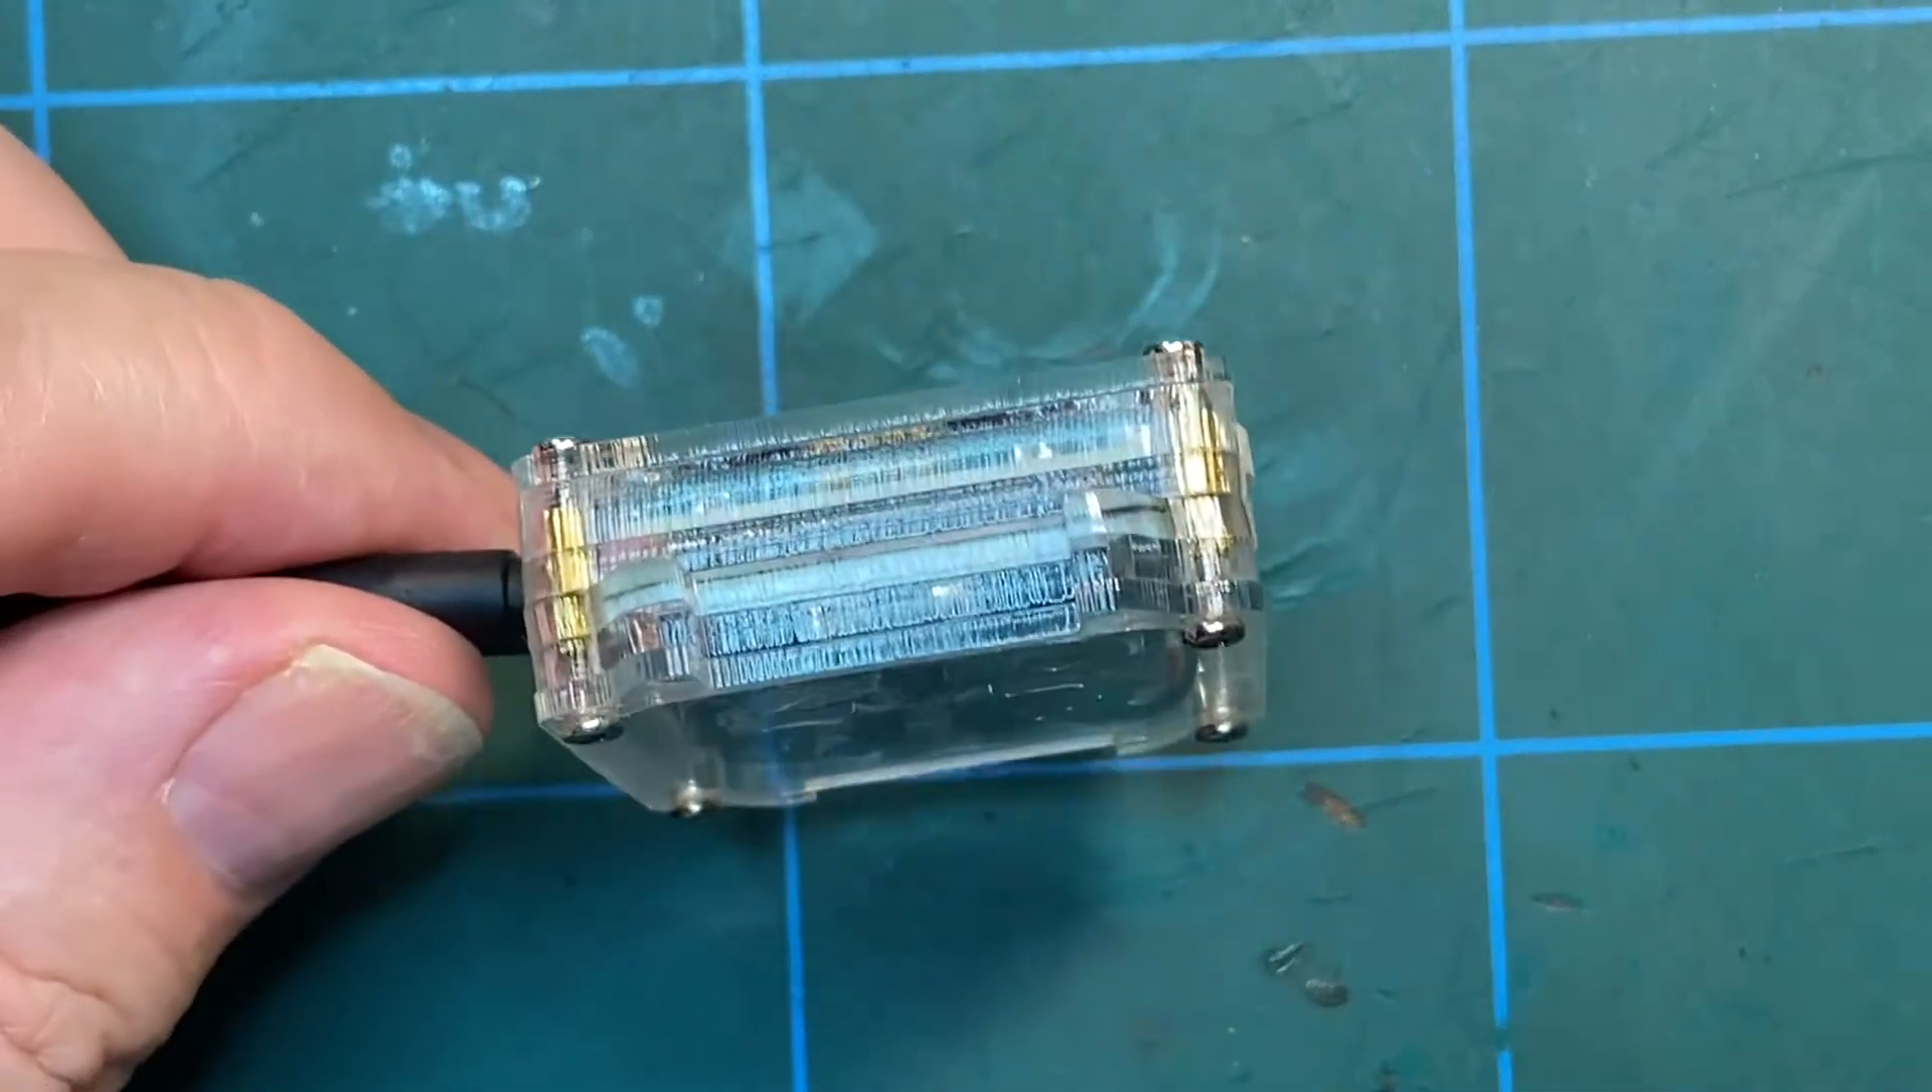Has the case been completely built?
Yes.